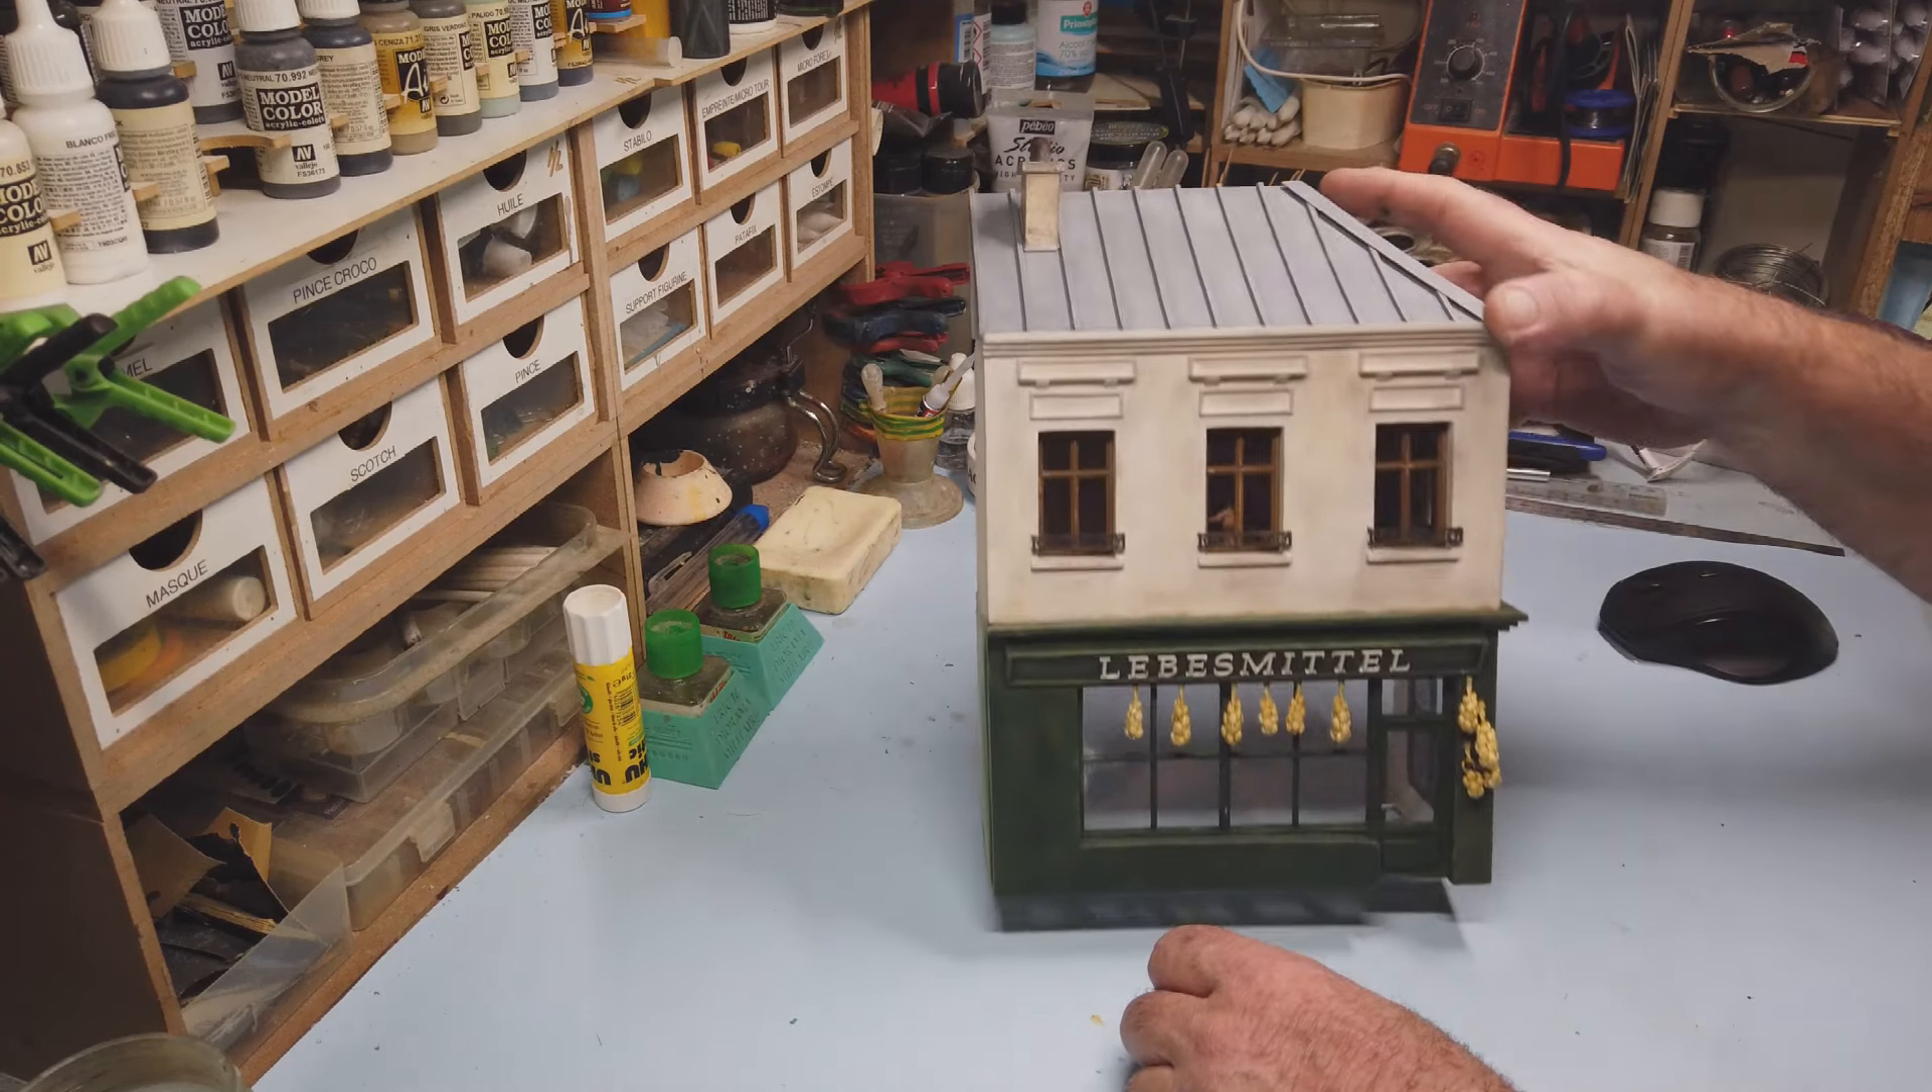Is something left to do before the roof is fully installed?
No.